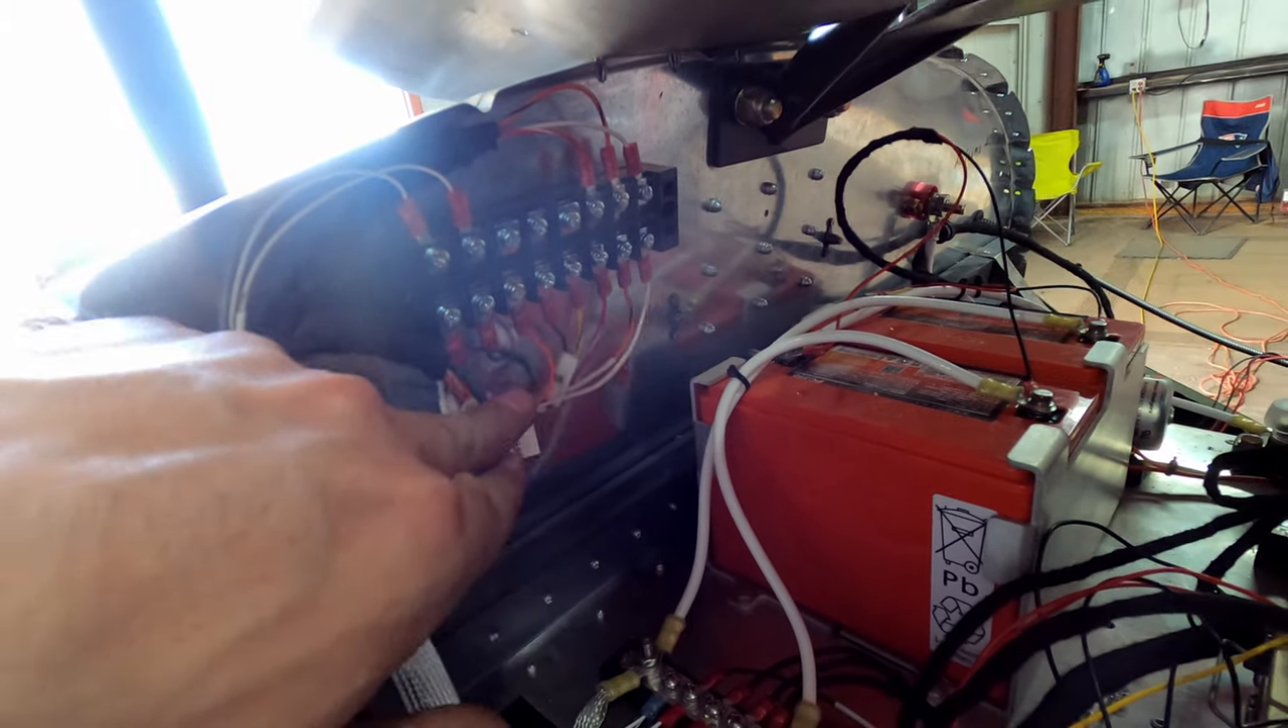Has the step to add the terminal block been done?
Yes.